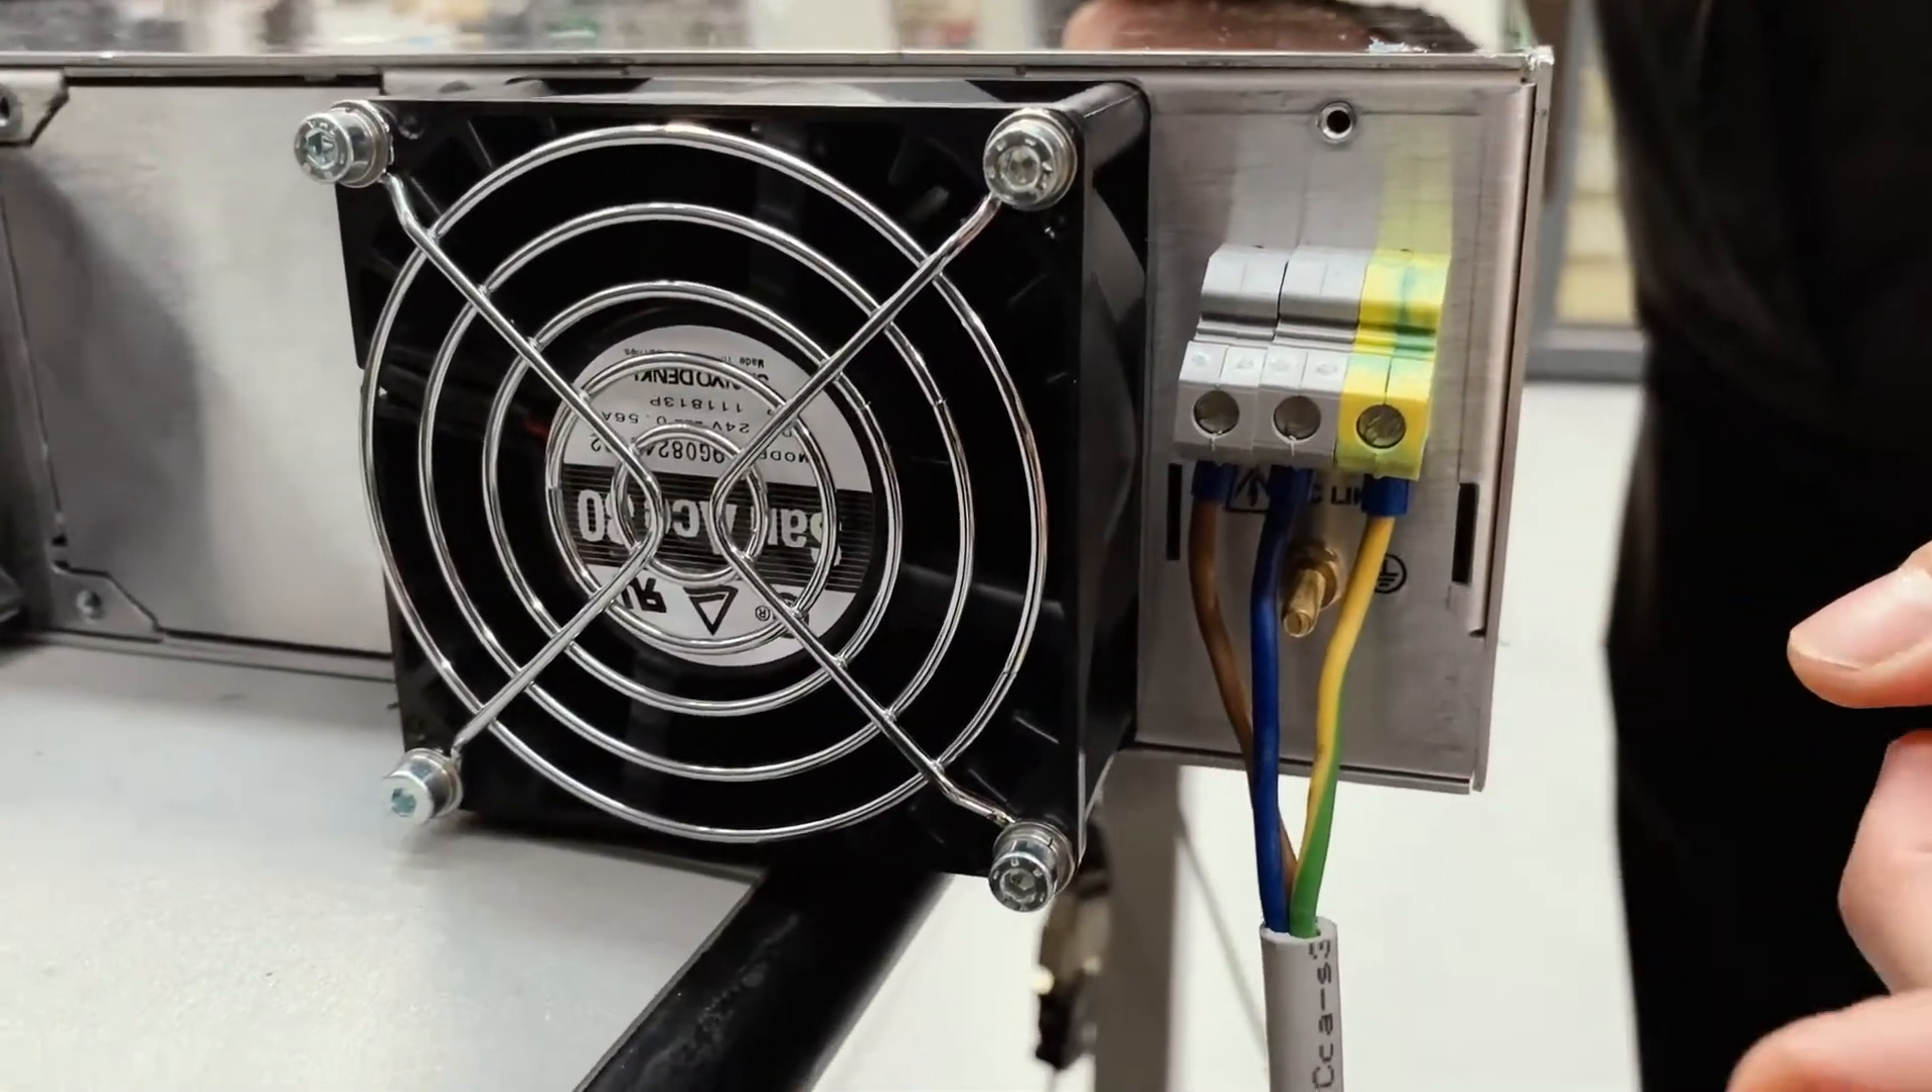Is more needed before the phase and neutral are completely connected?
No.